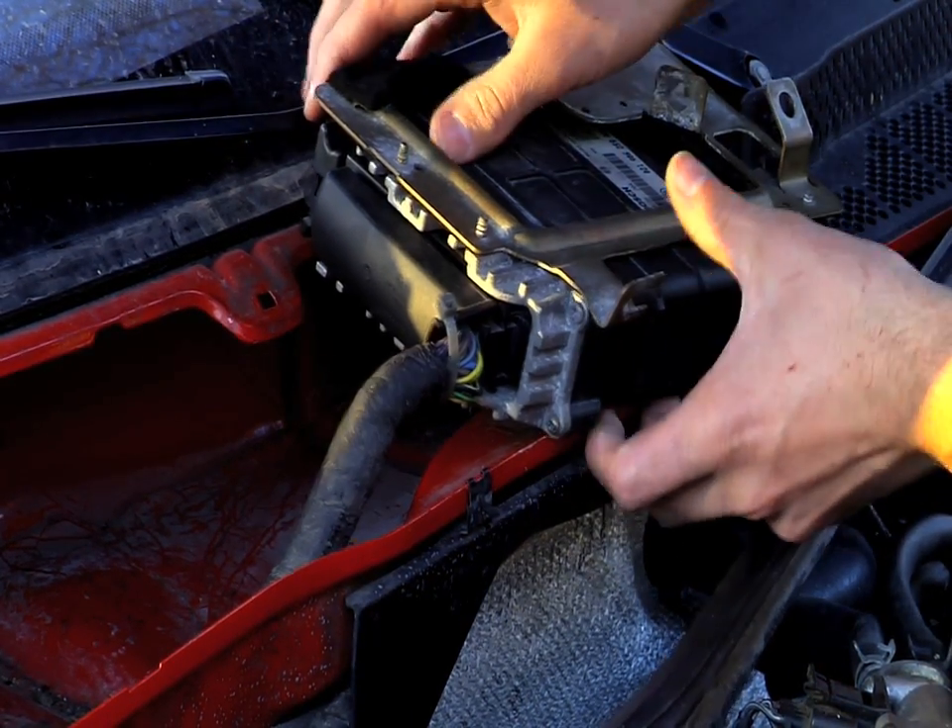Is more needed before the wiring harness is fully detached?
Yes.